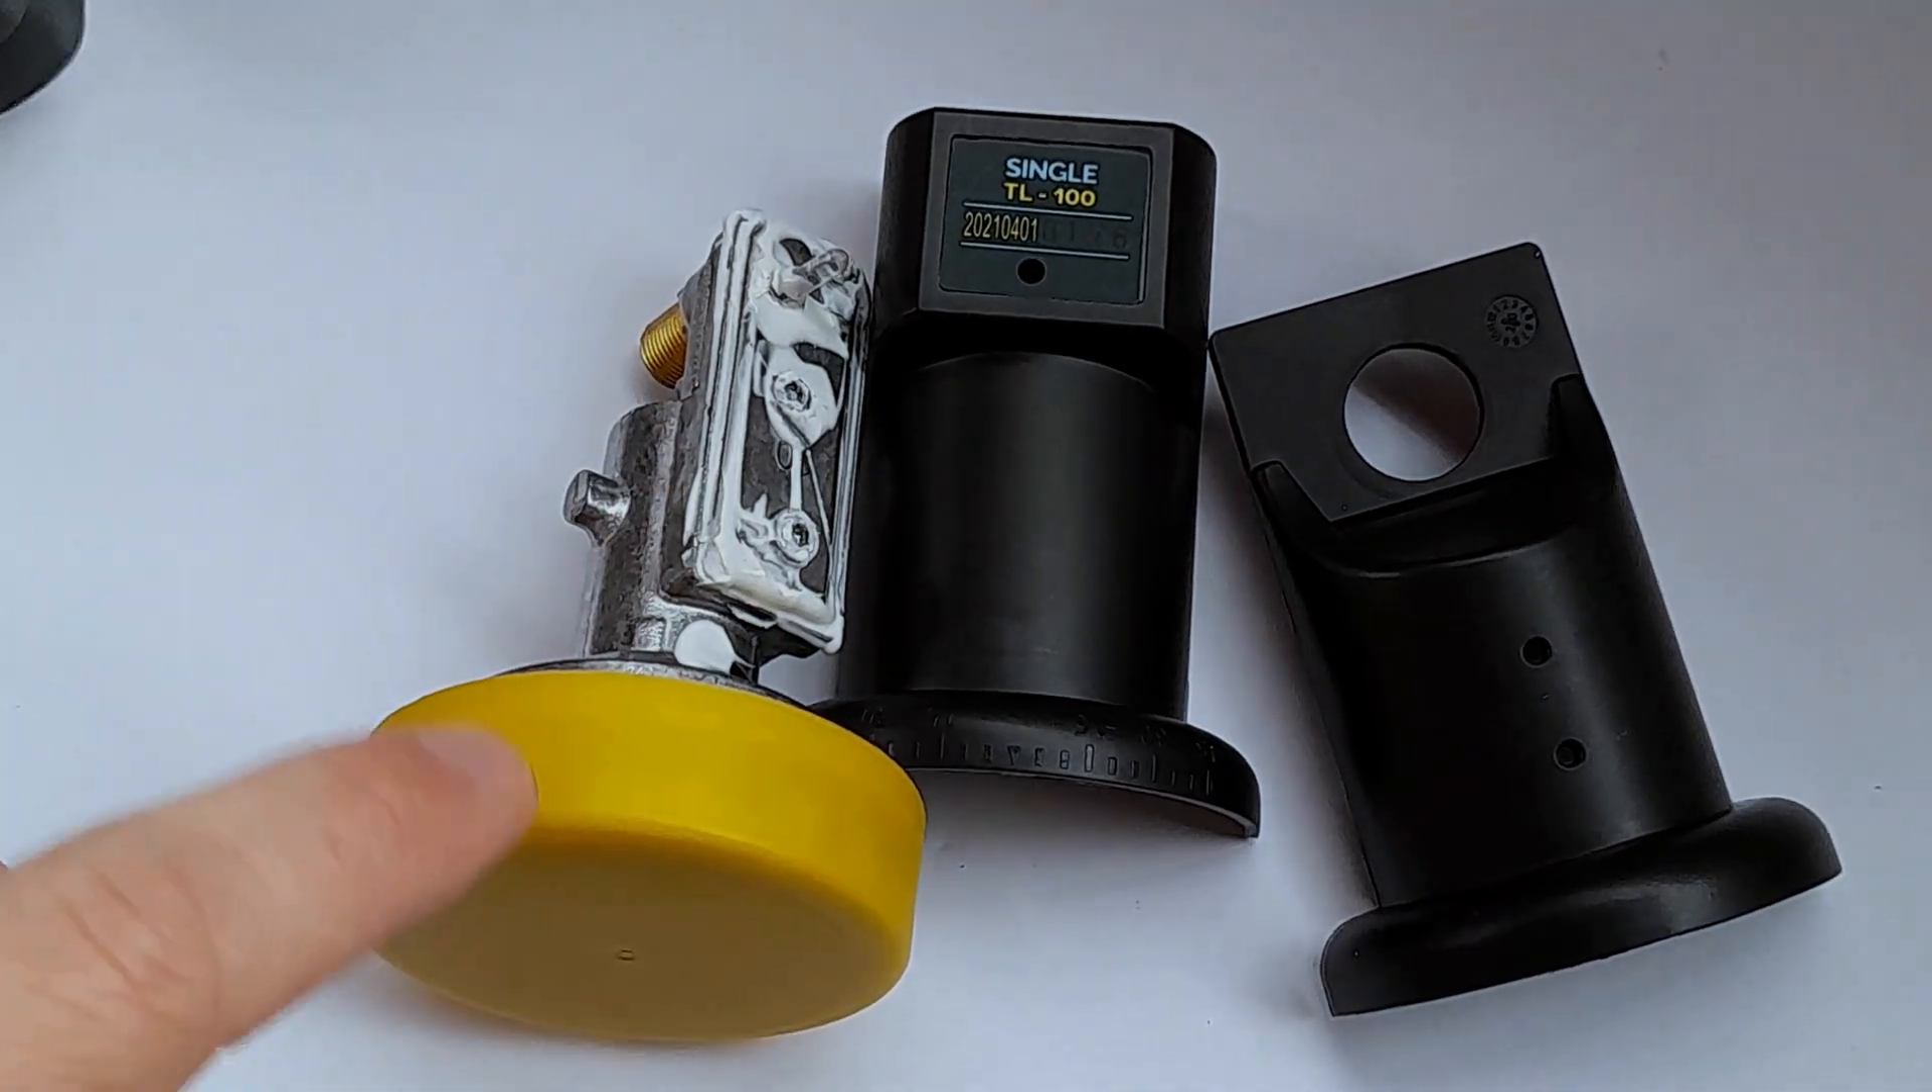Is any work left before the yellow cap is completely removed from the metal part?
Yes.